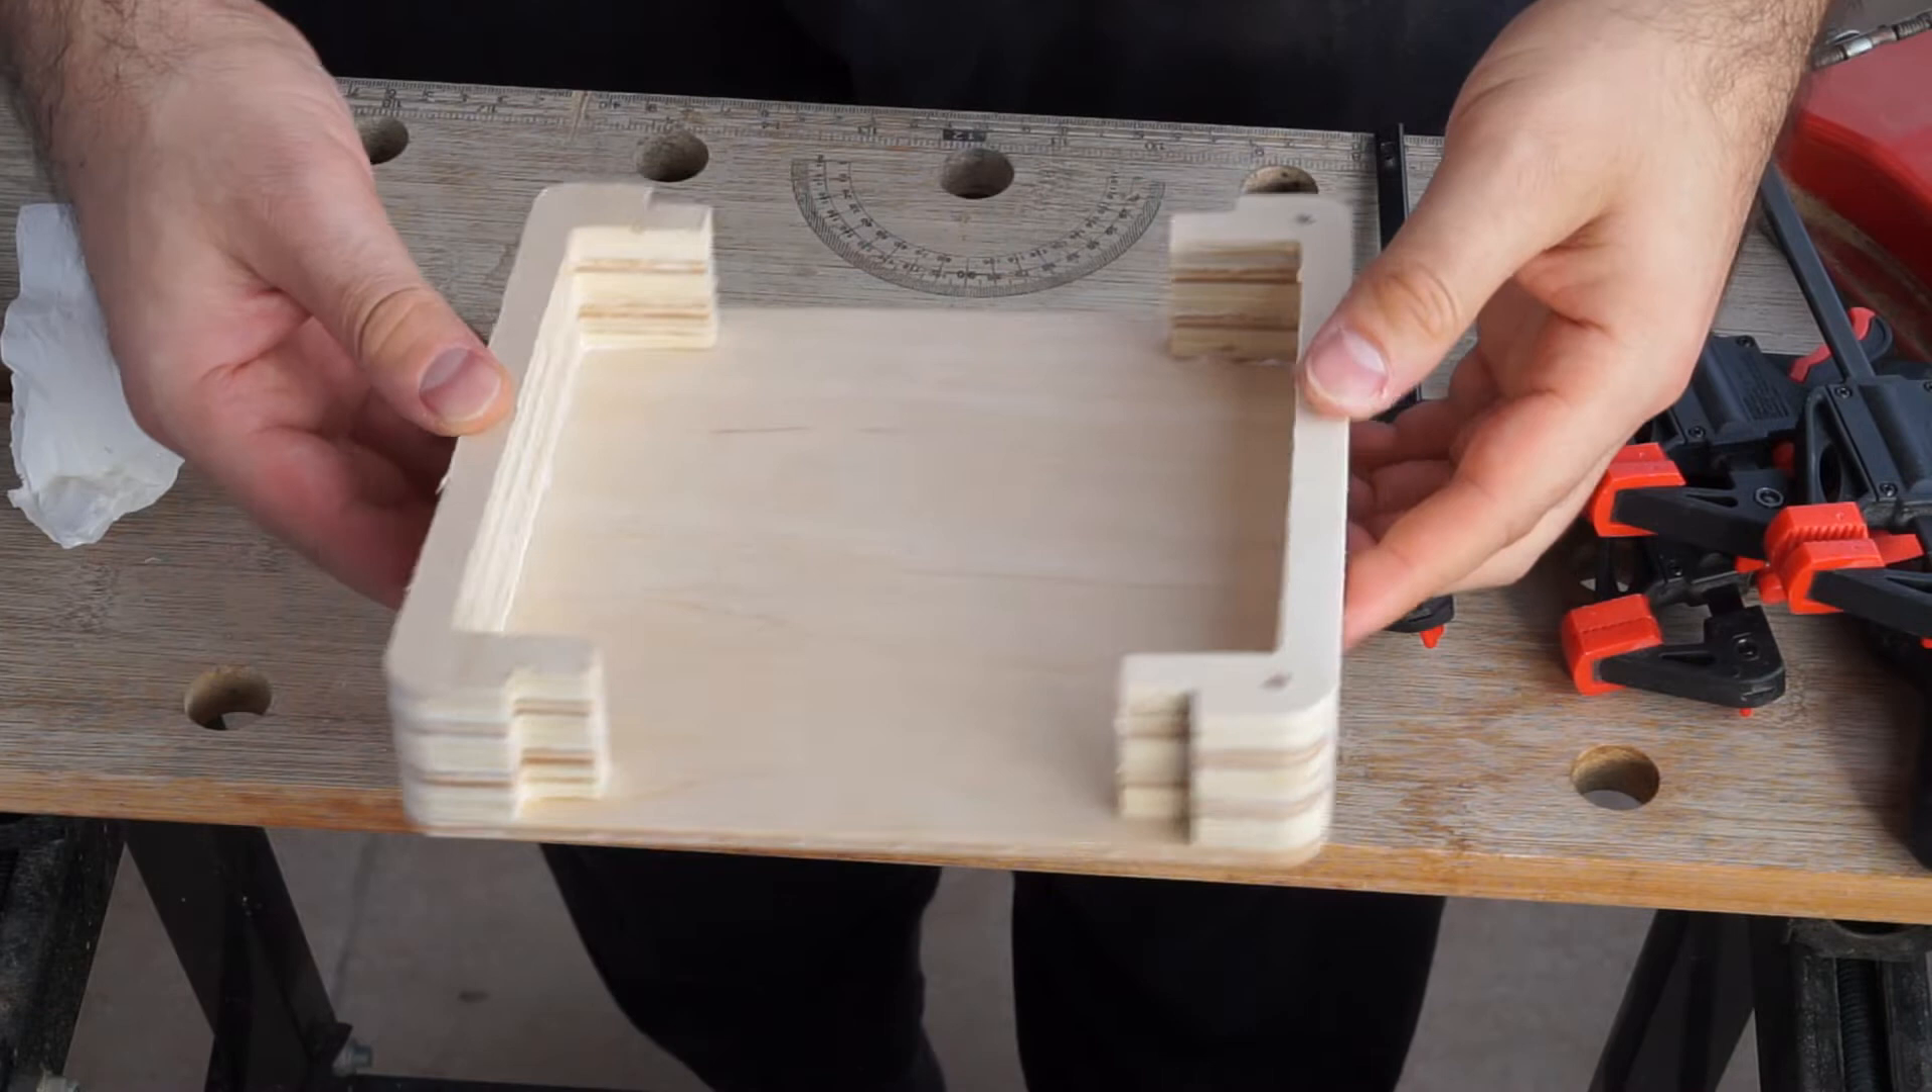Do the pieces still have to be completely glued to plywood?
No.